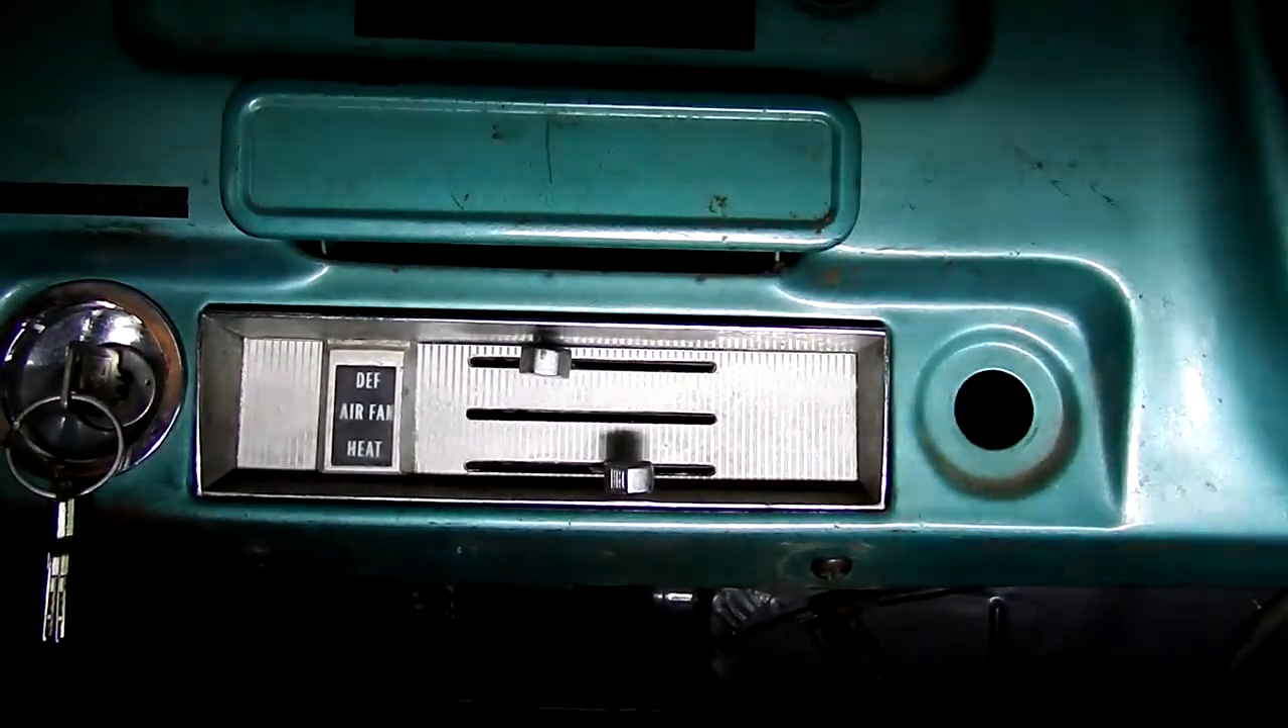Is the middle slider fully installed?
No.